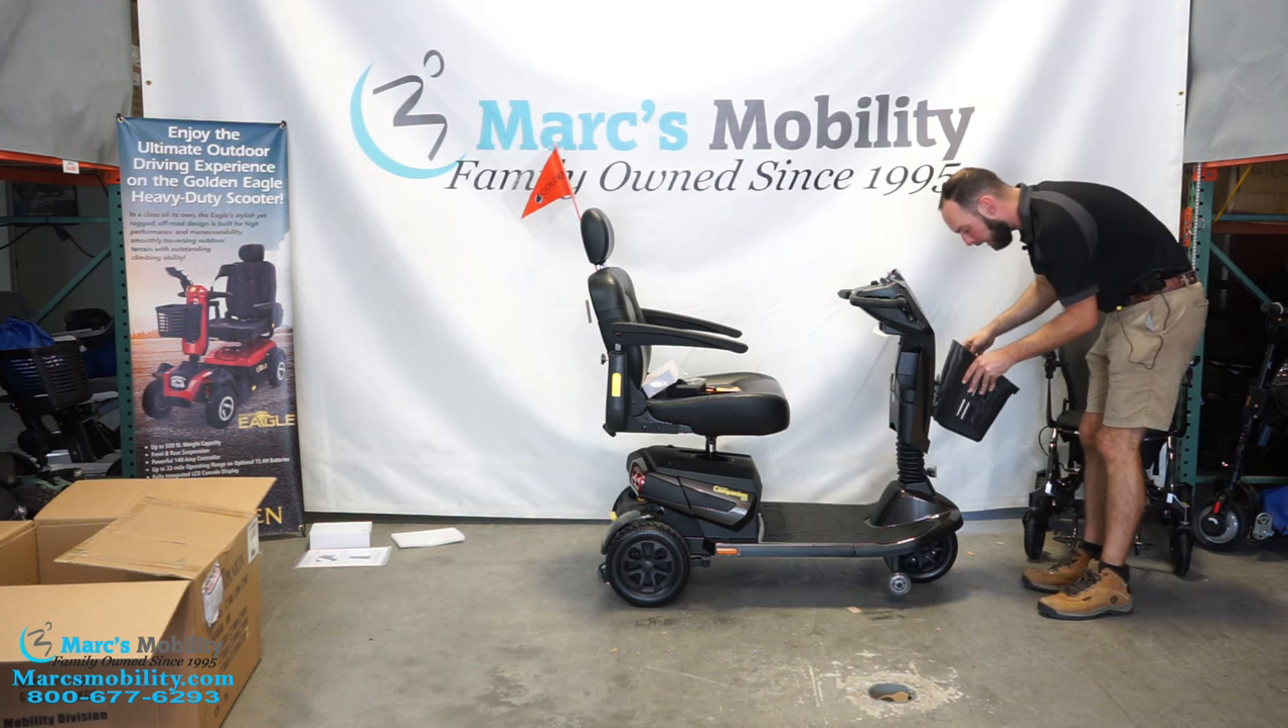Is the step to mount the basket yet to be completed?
Yes.